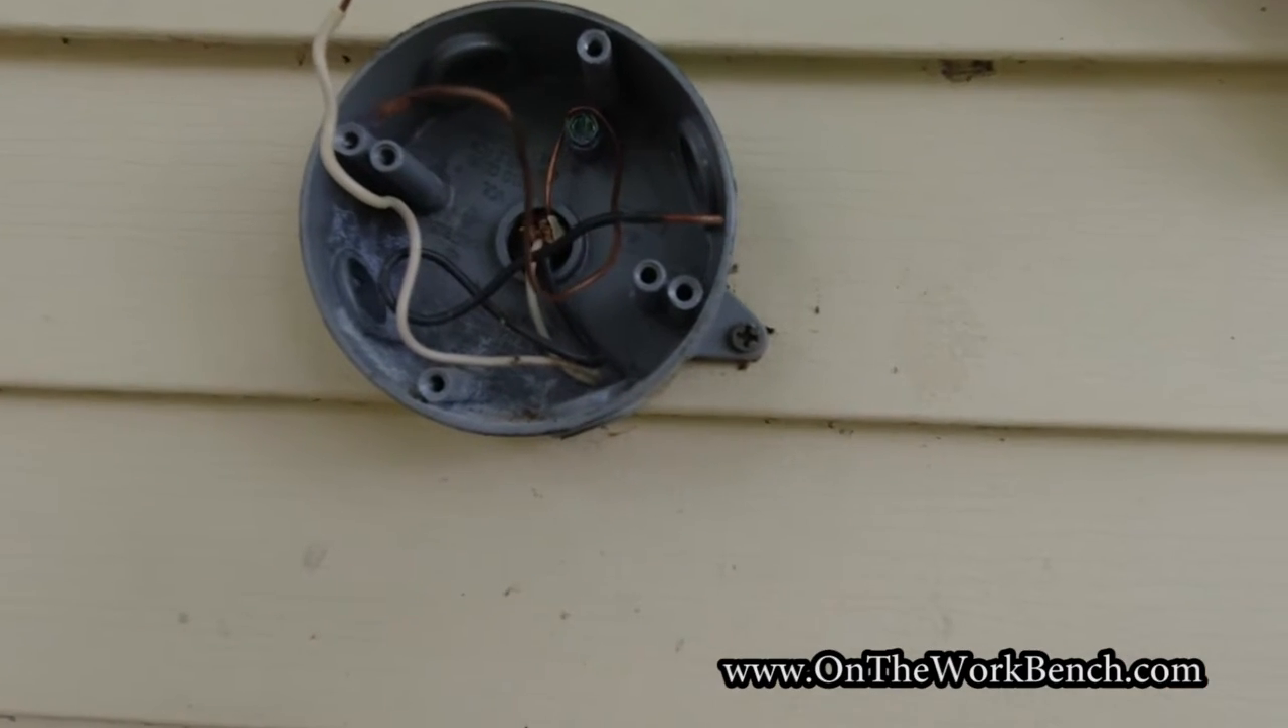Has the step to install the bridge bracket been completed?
No.